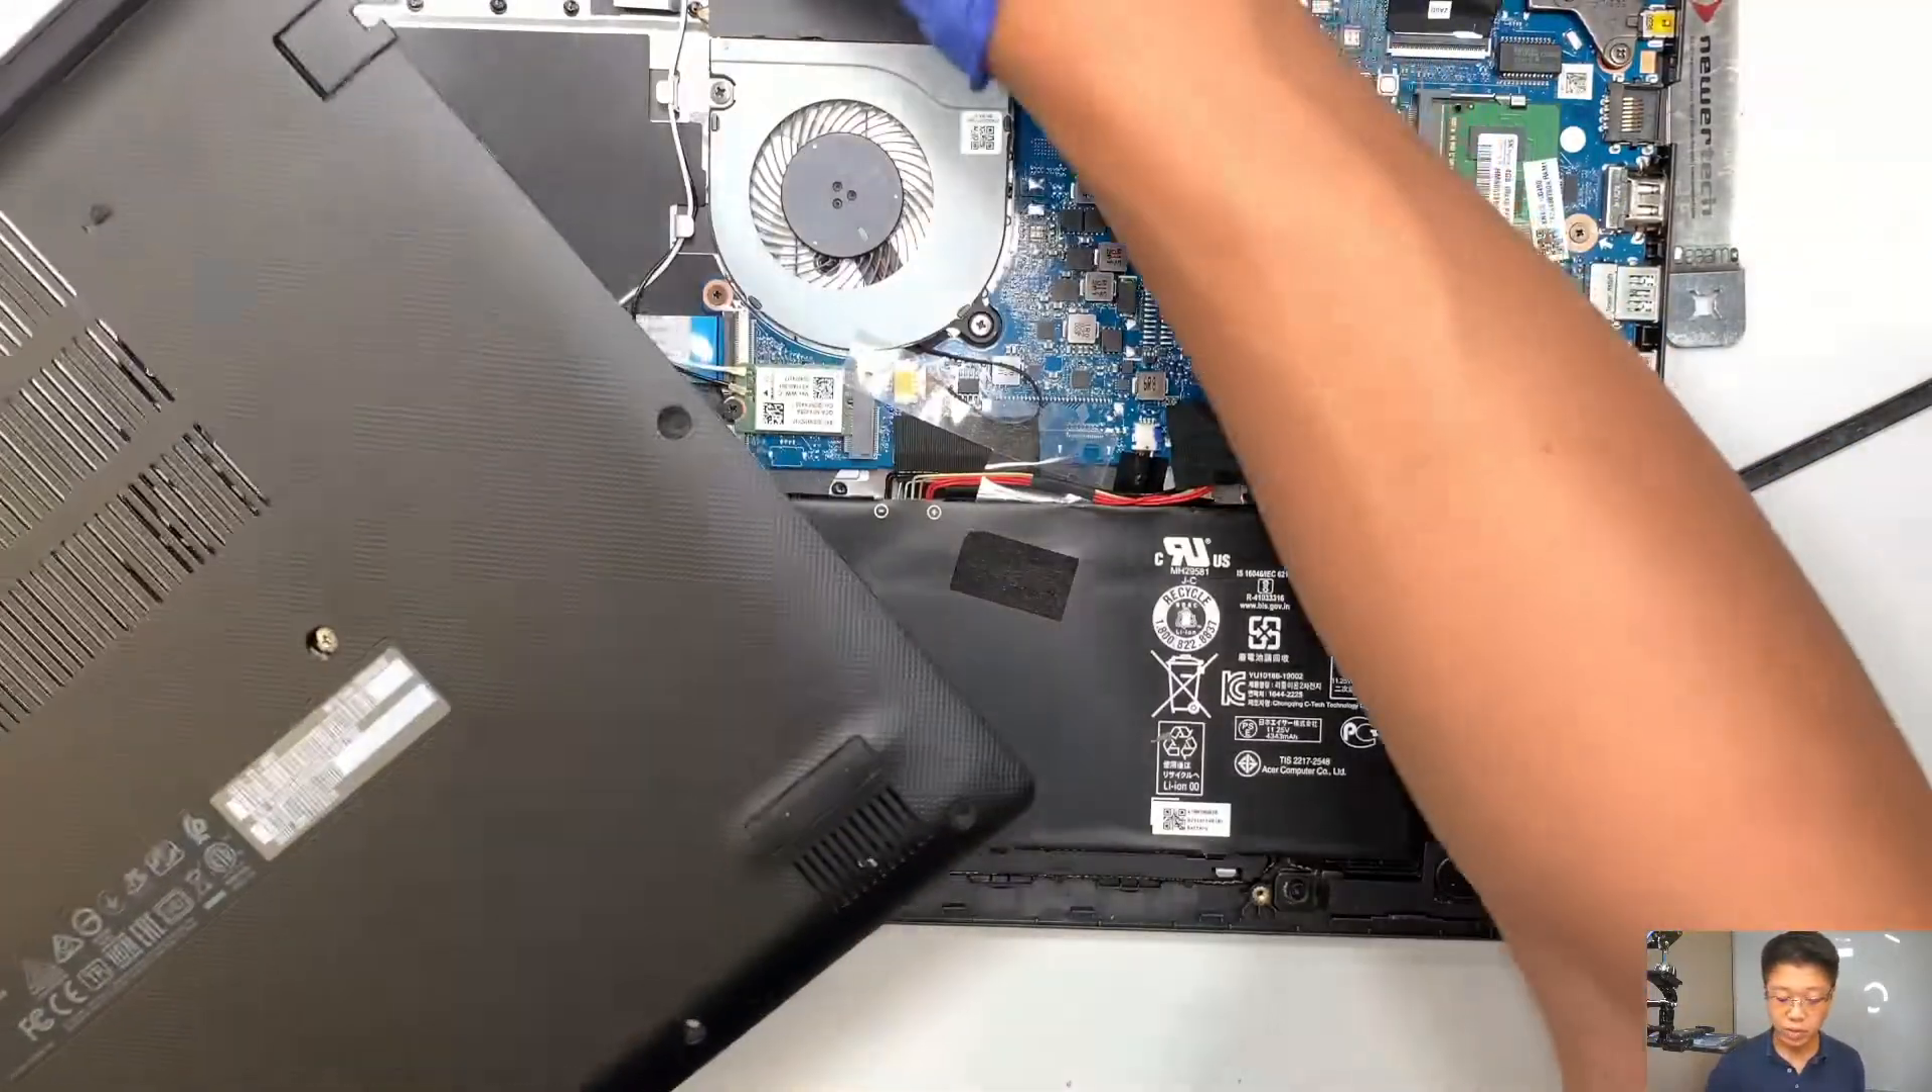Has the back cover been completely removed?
Yes.